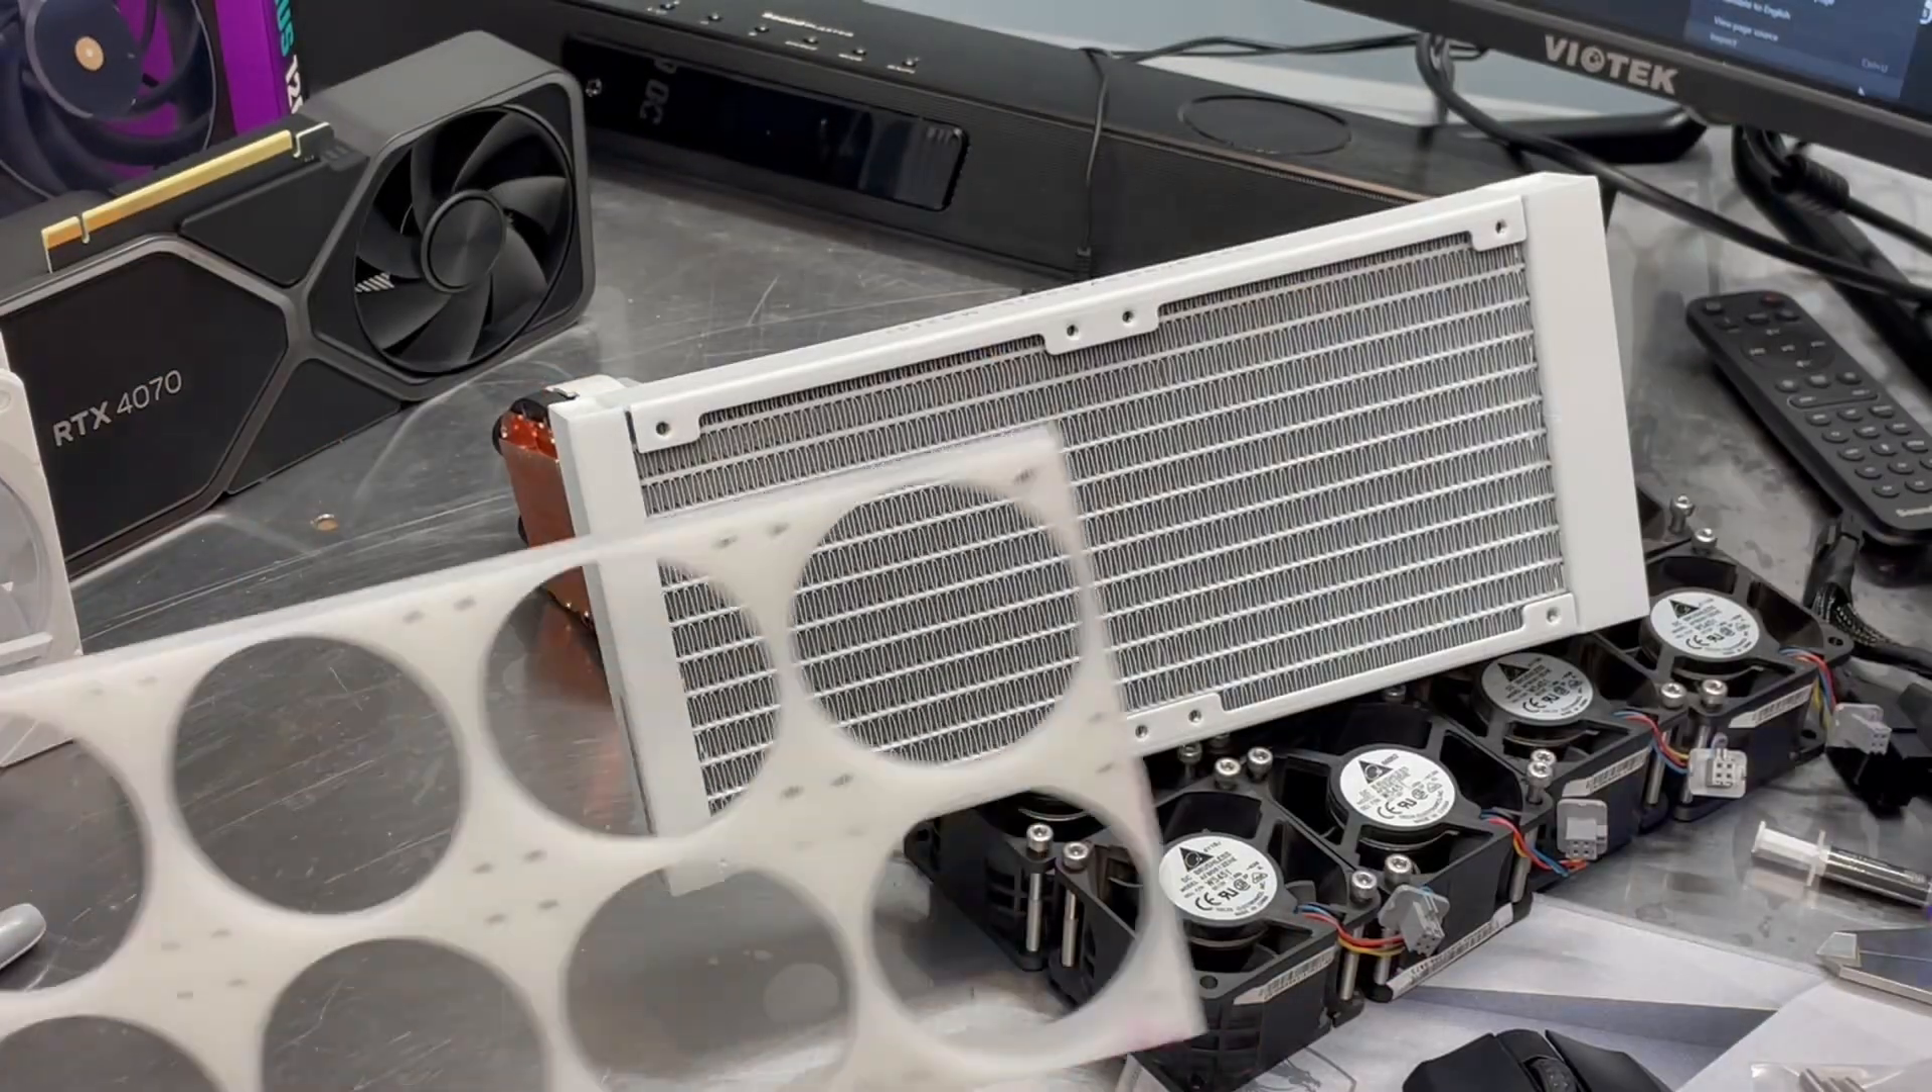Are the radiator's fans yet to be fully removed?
No.